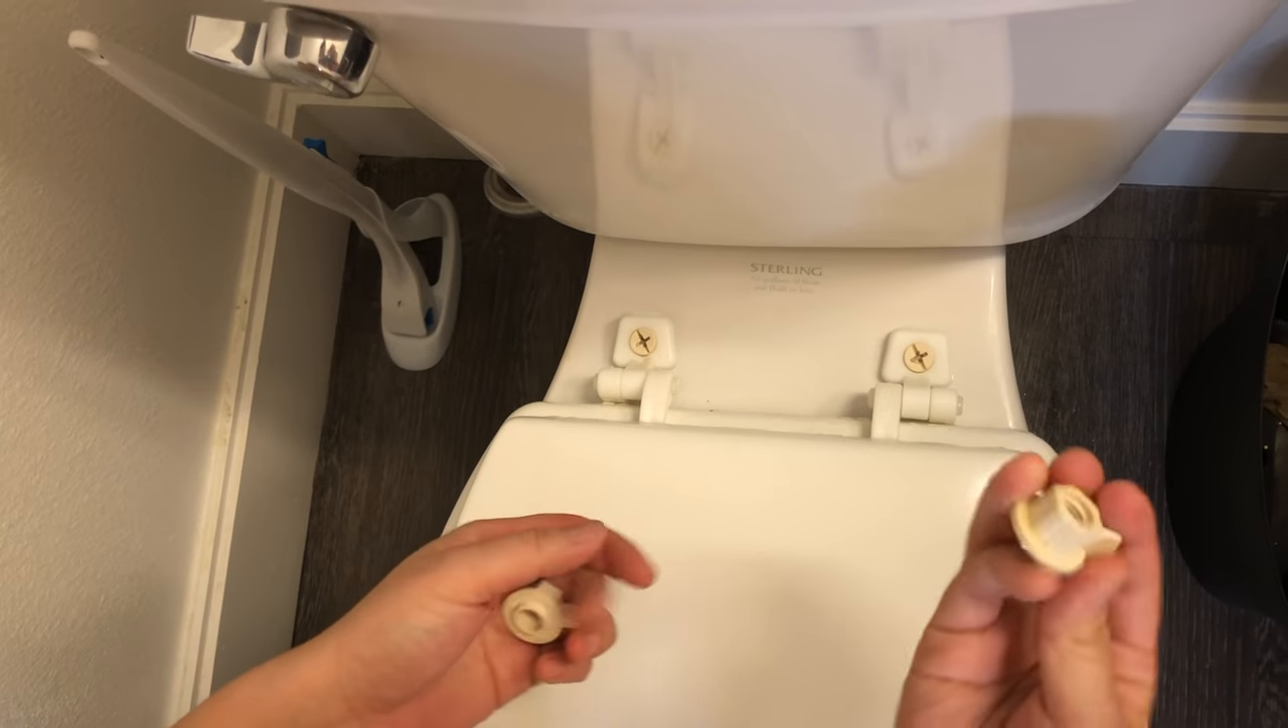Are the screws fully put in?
Yes.